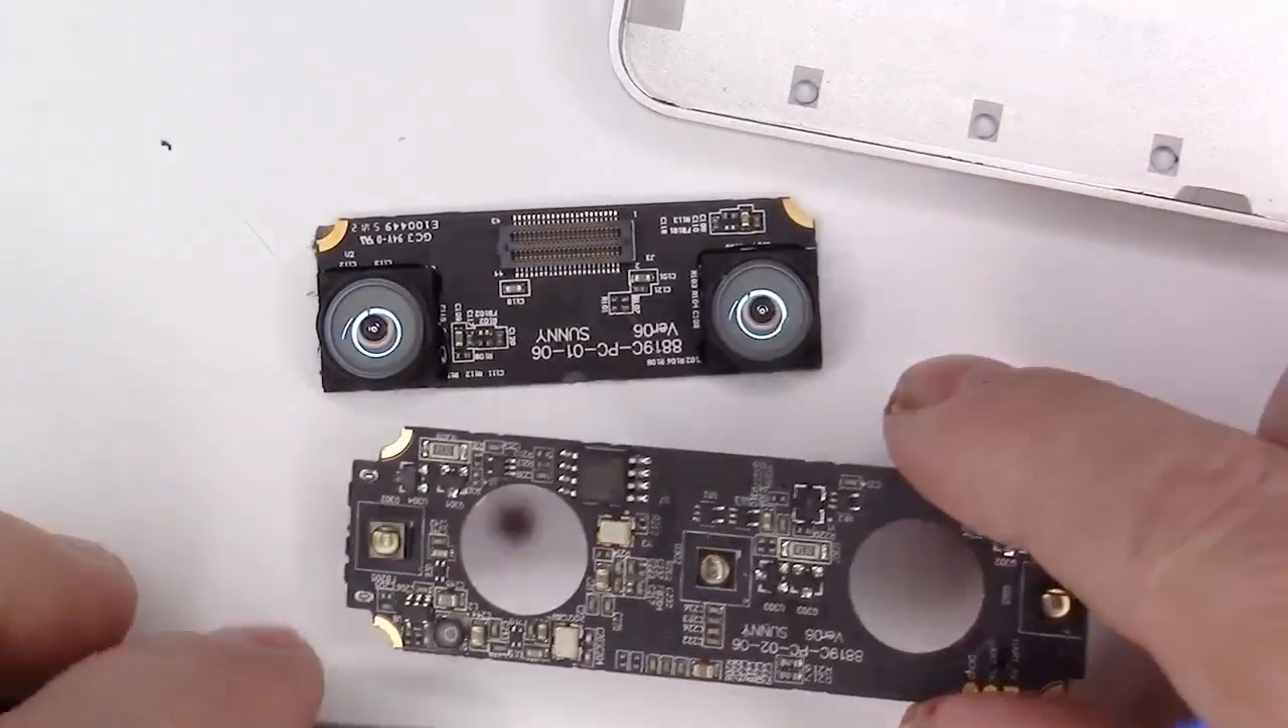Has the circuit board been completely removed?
Yes.